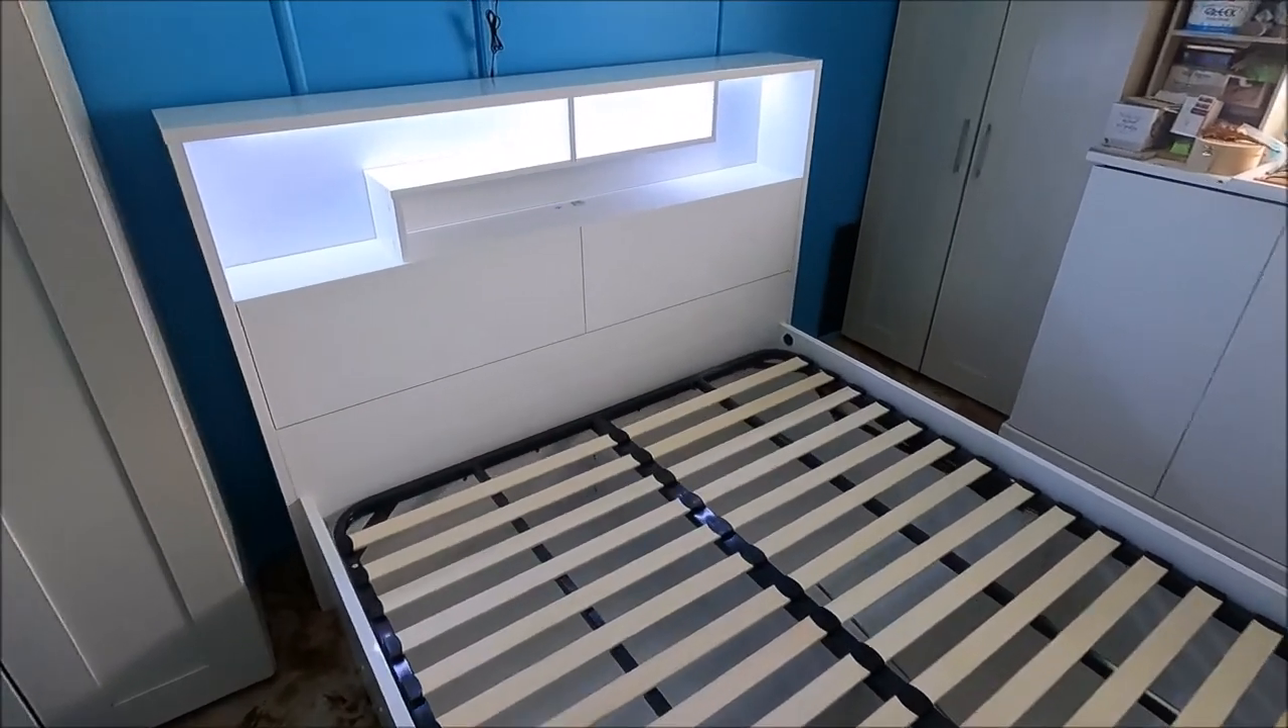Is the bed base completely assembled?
Yes.